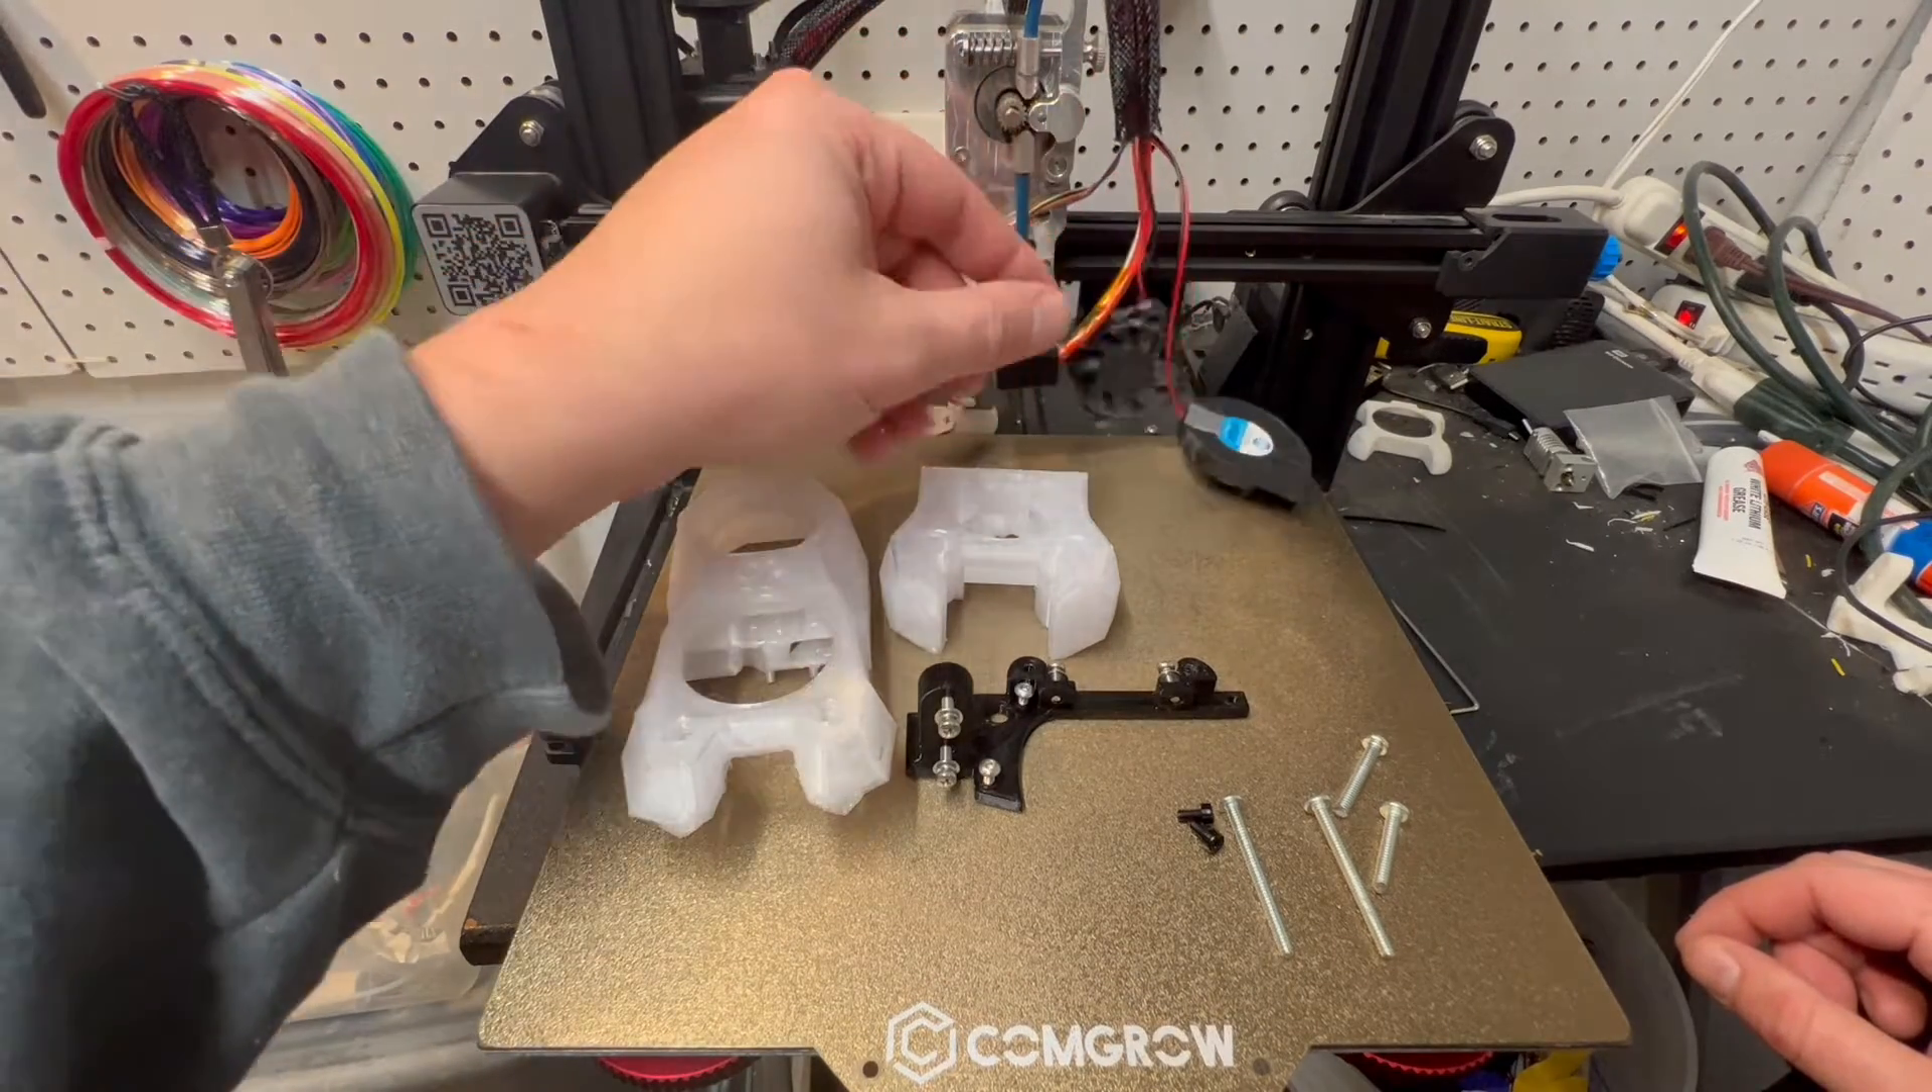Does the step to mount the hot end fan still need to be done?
Yes.